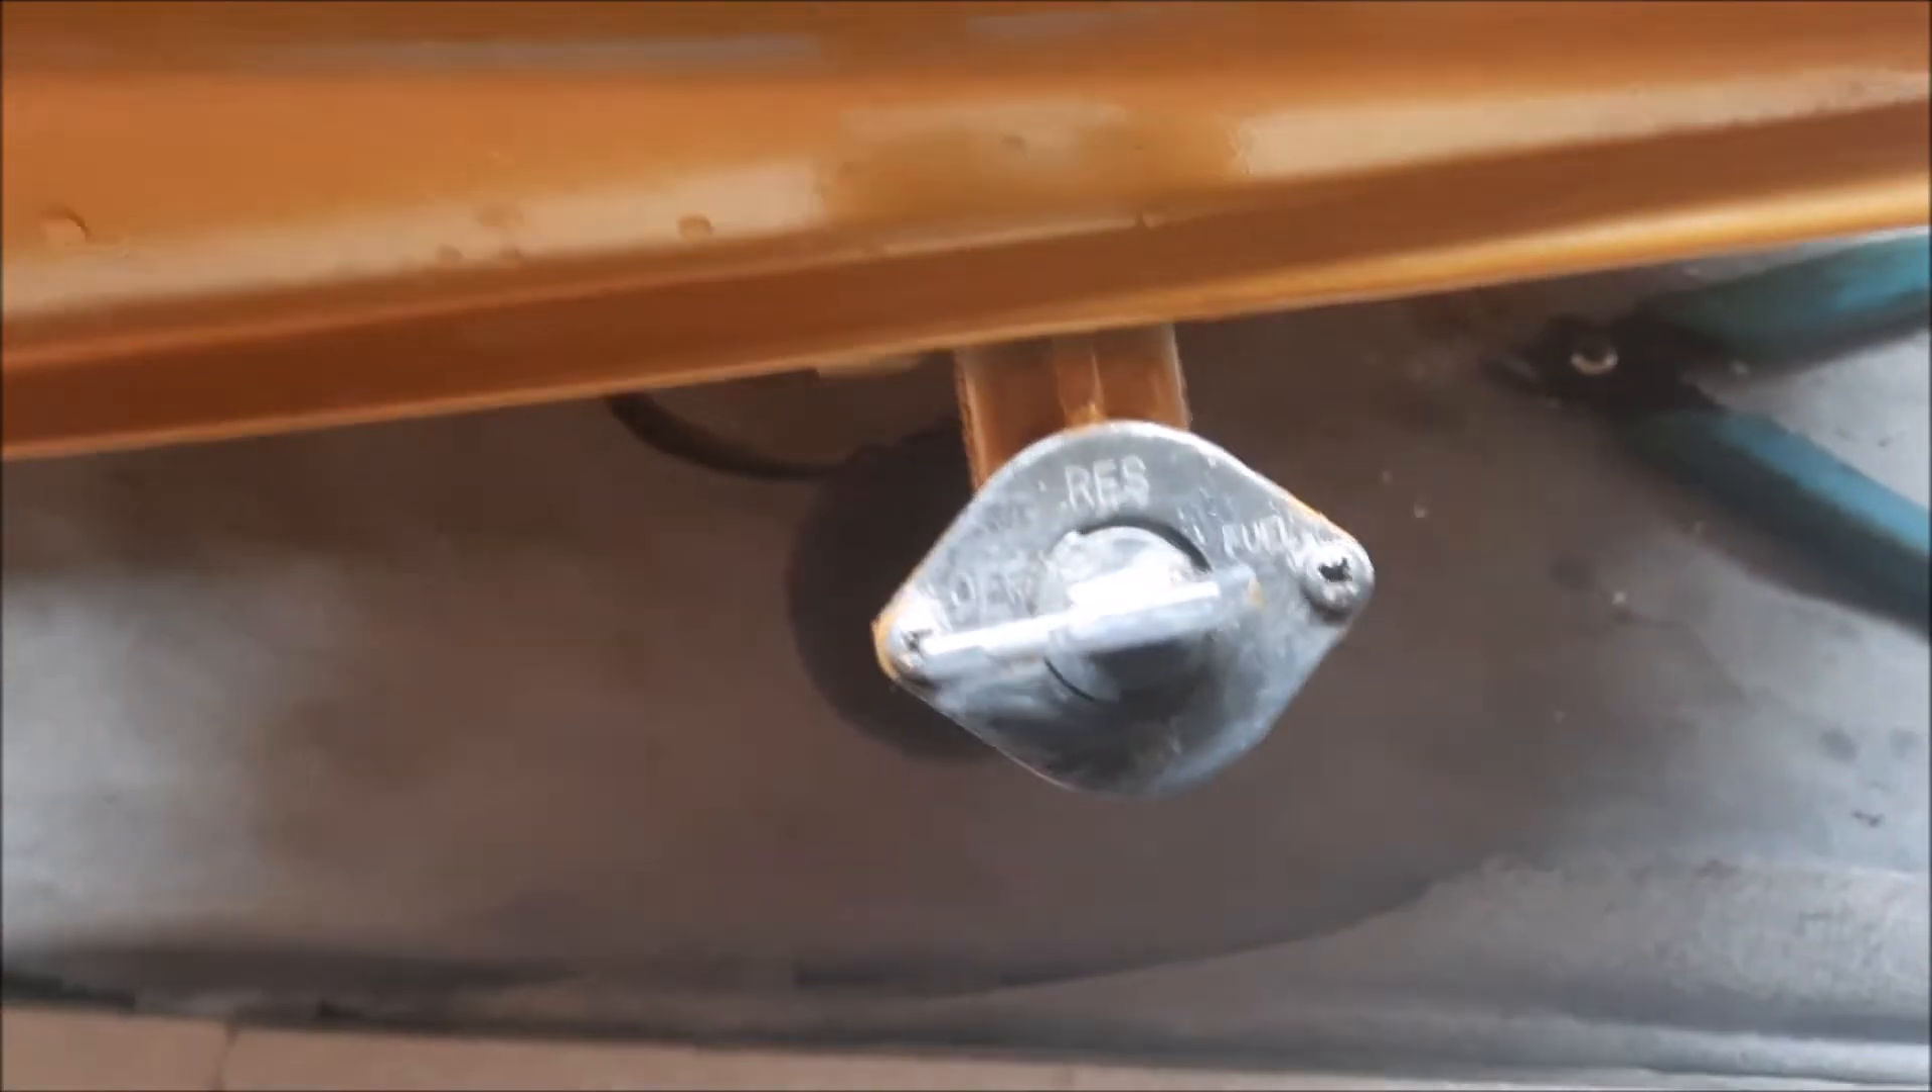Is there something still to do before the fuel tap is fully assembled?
No.